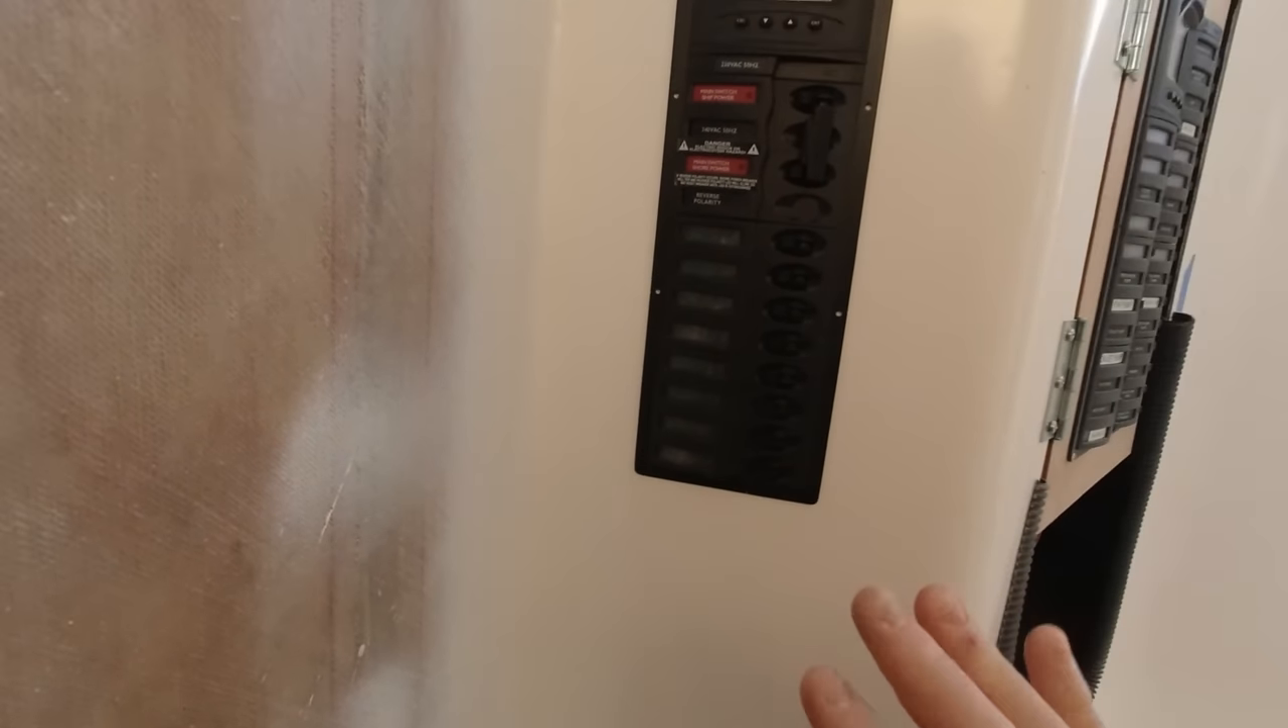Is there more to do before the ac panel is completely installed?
No.